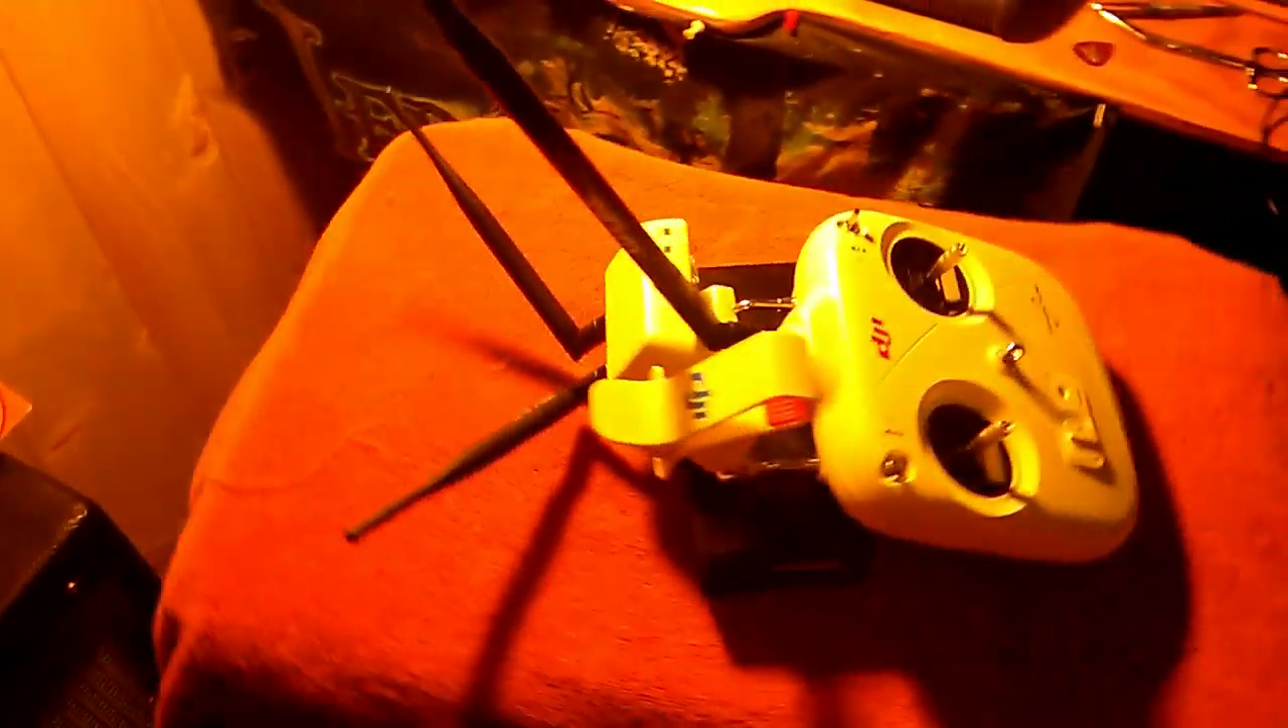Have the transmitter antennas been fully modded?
Yes.